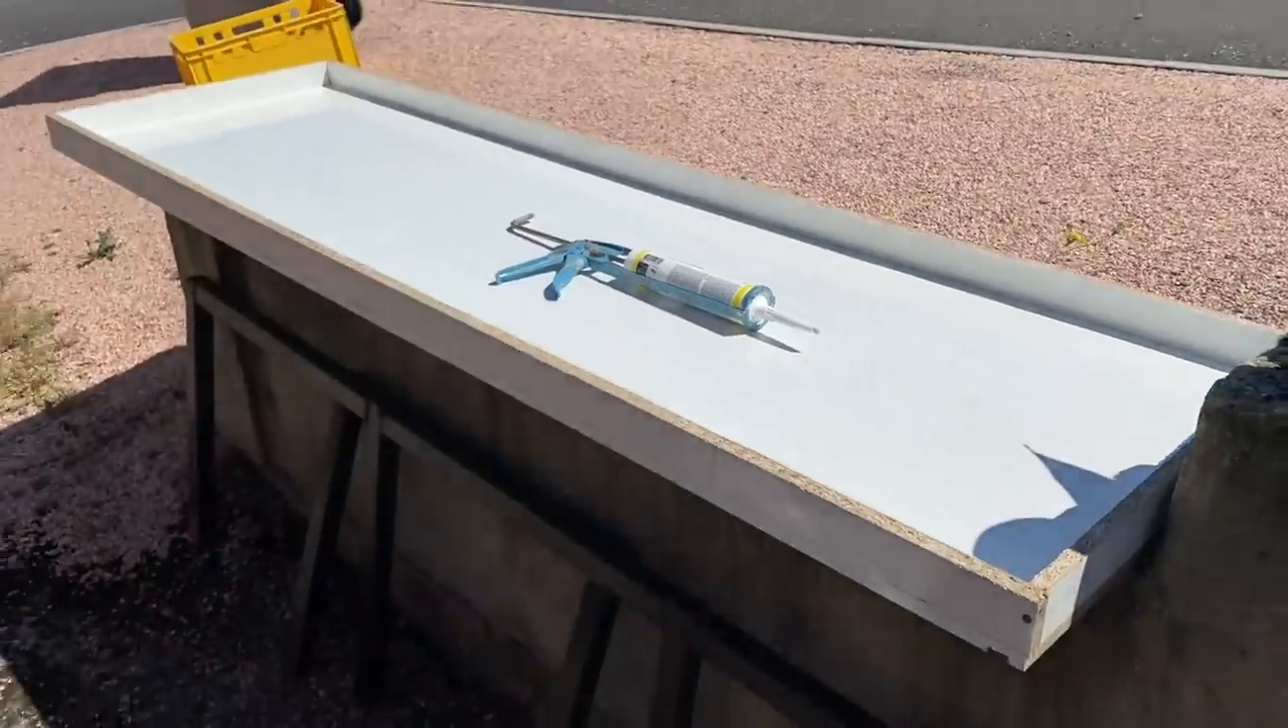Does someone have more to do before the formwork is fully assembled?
No.